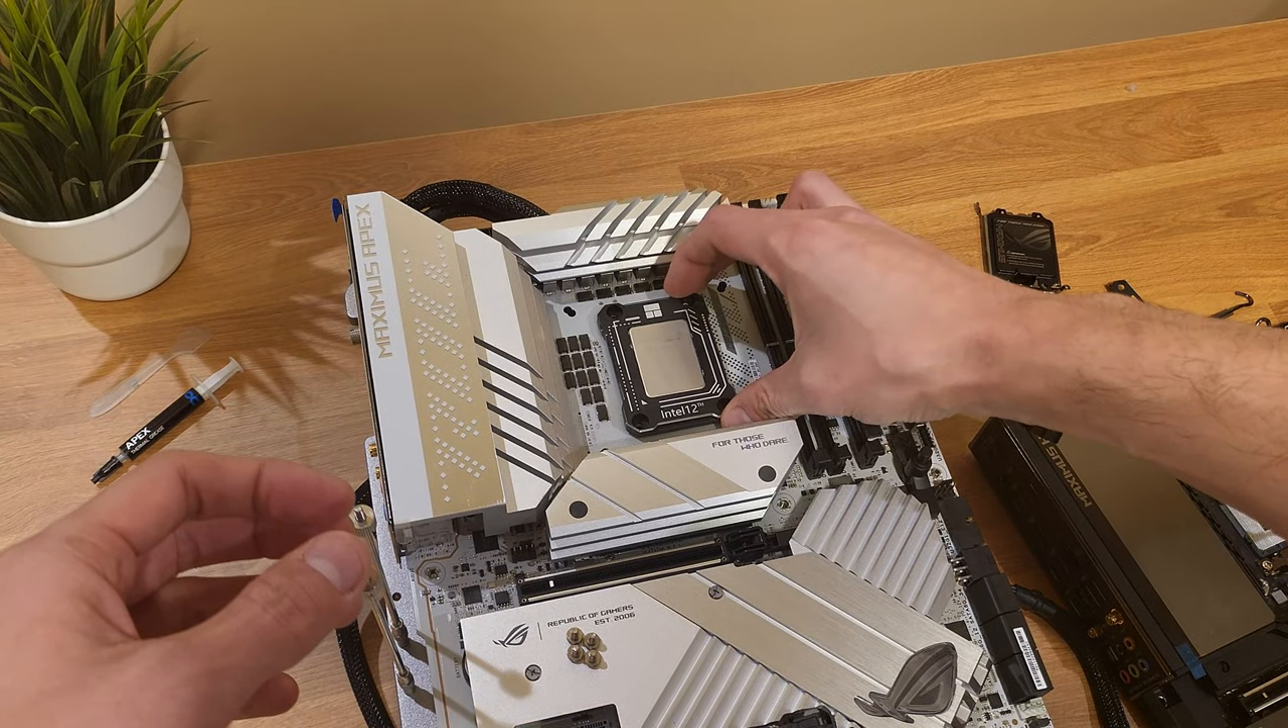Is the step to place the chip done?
Yes.